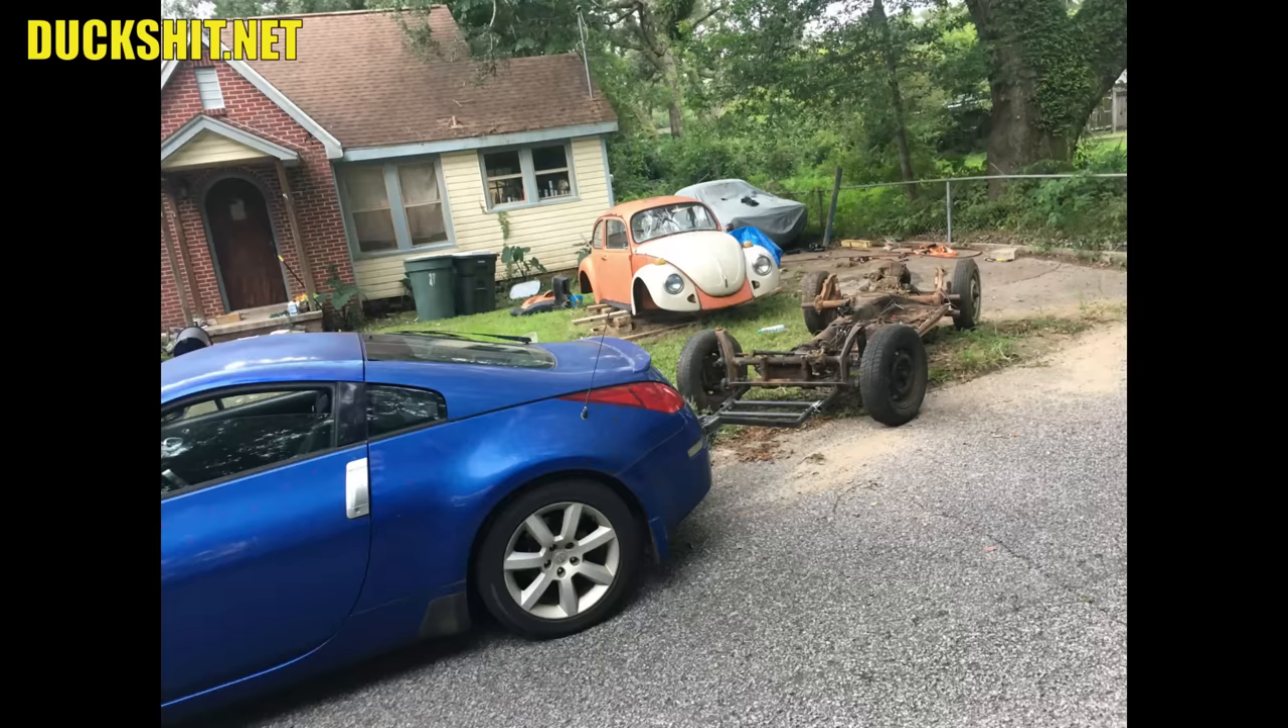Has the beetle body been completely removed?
Yes.